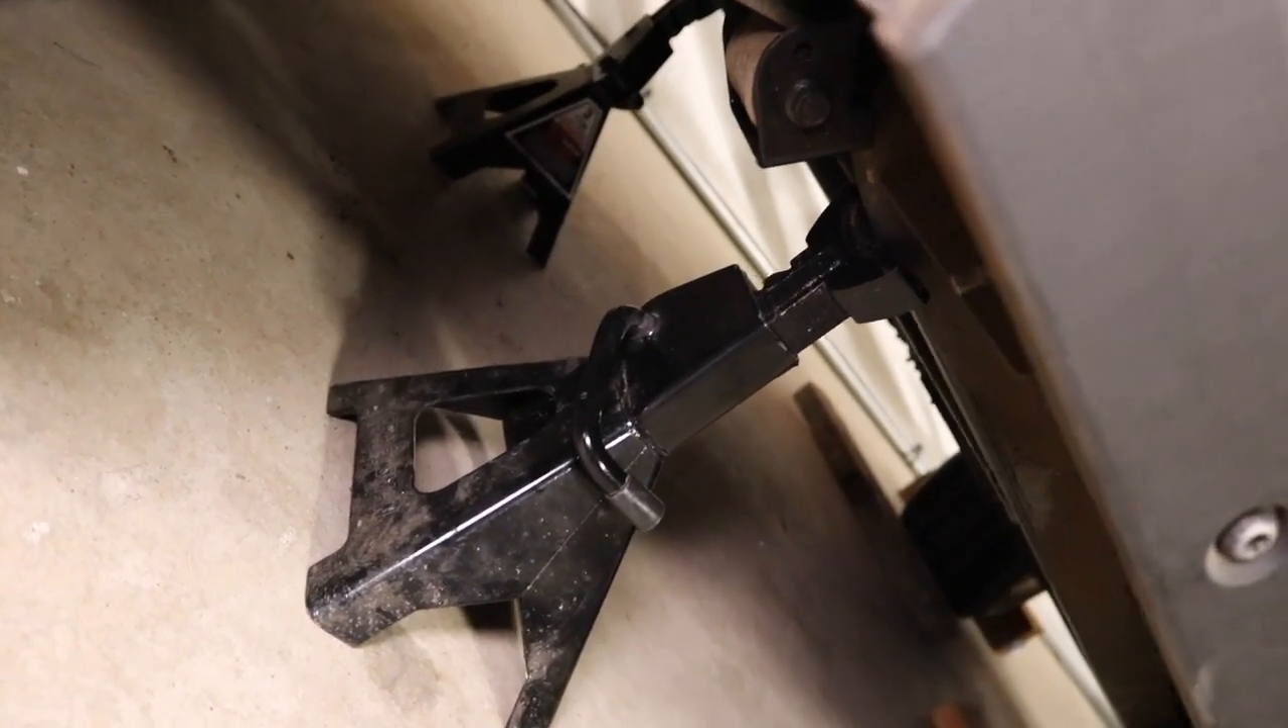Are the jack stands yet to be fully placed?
No.